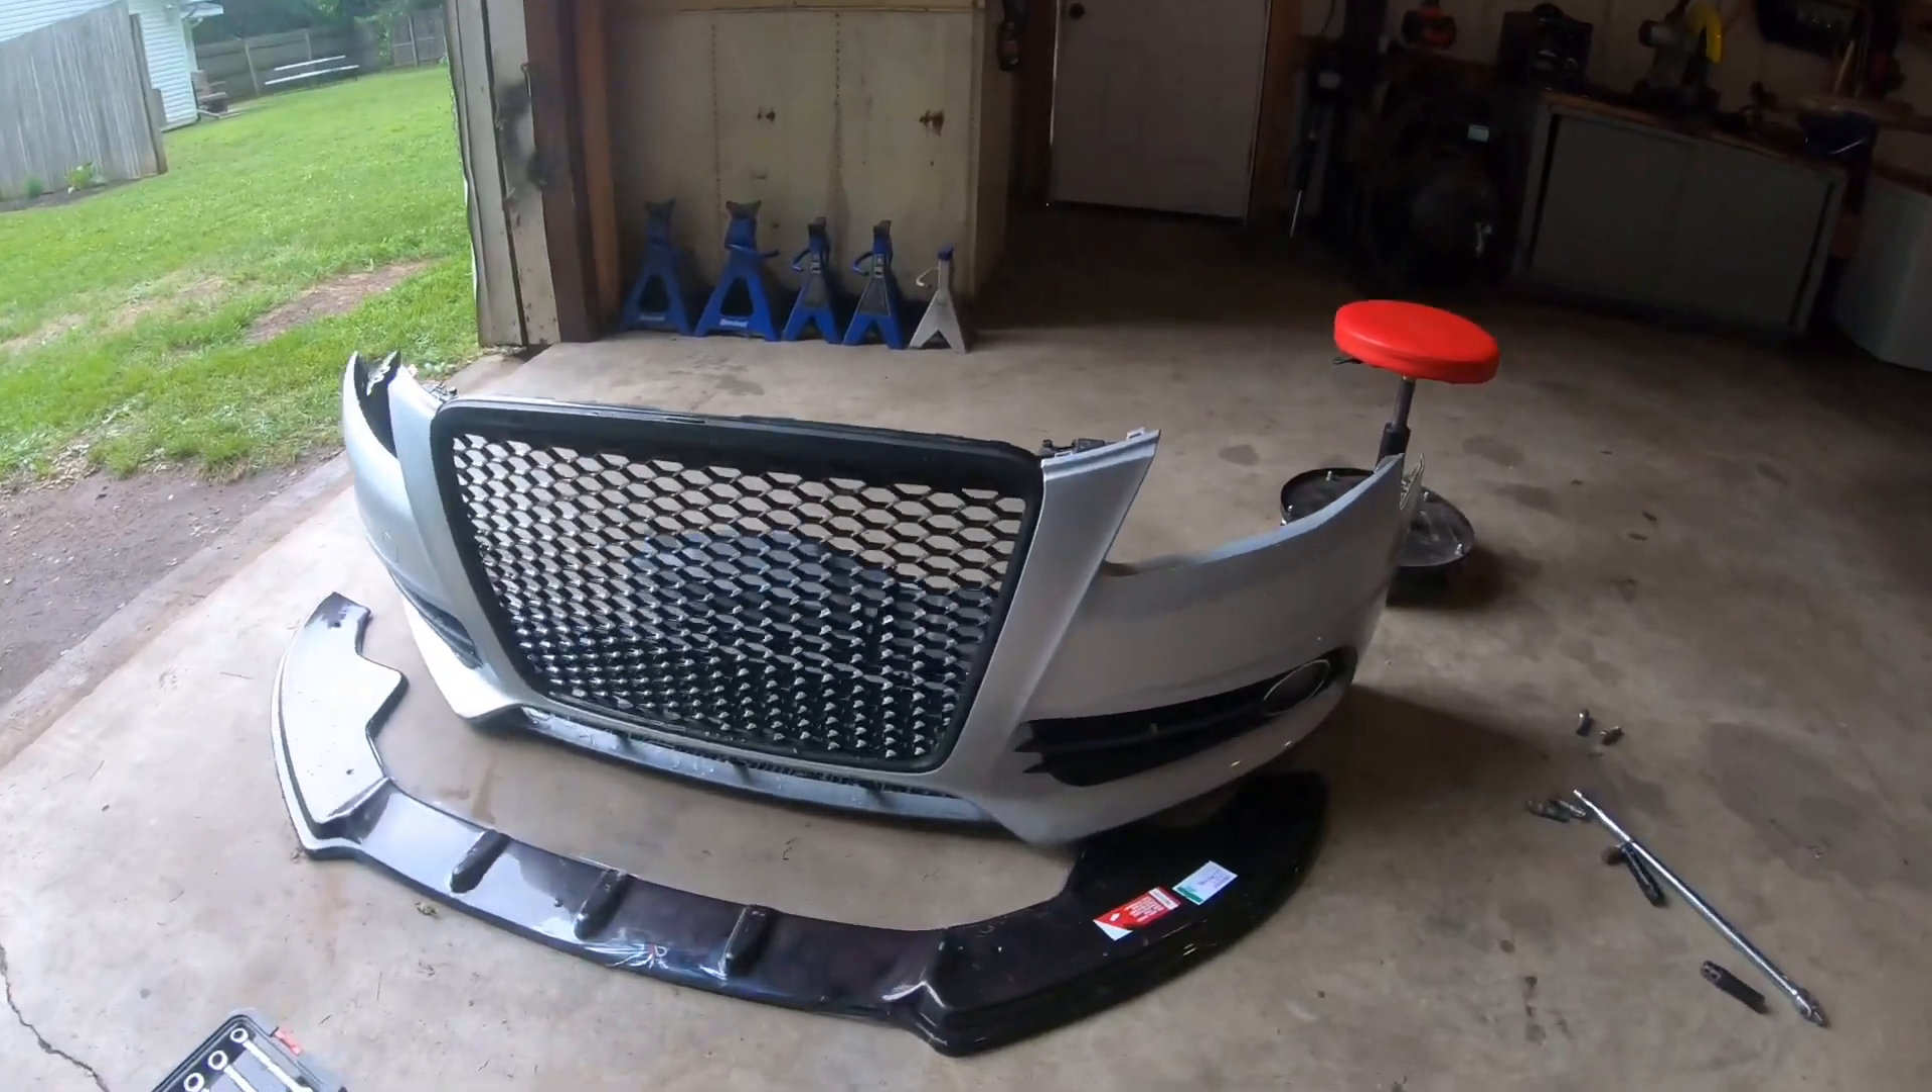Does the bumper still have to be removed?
No.